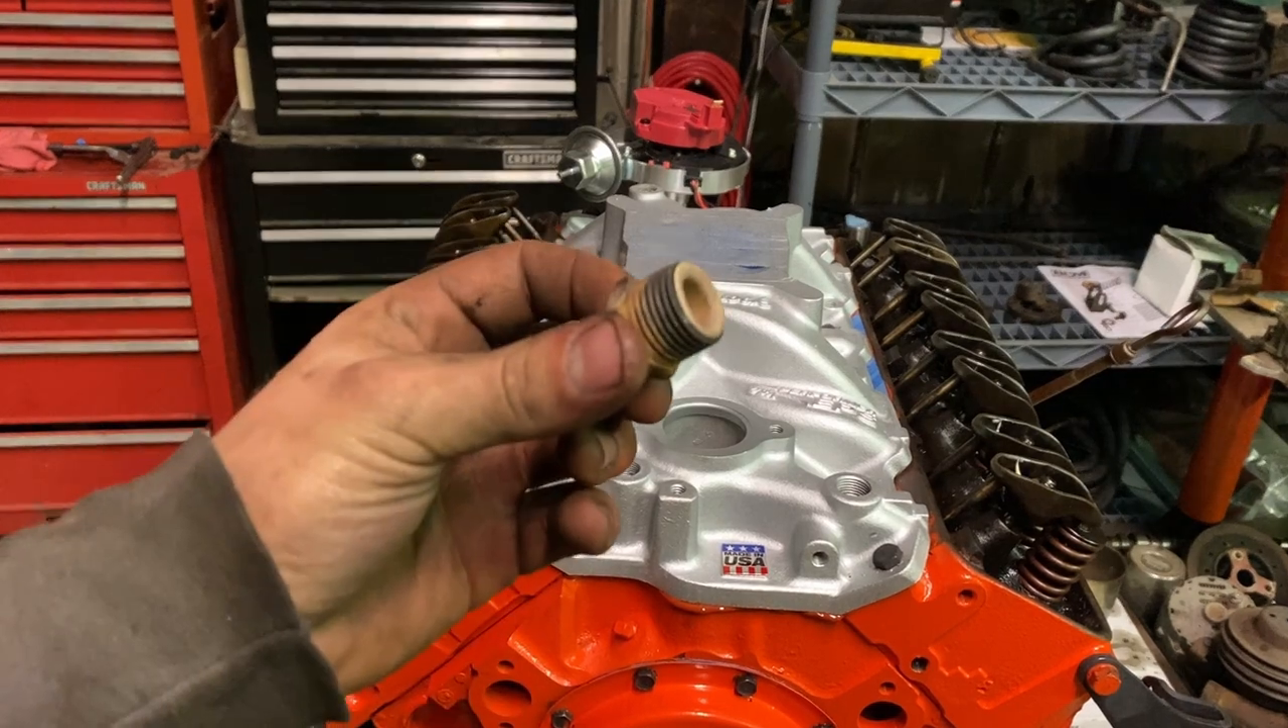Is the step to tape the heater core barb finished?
No.